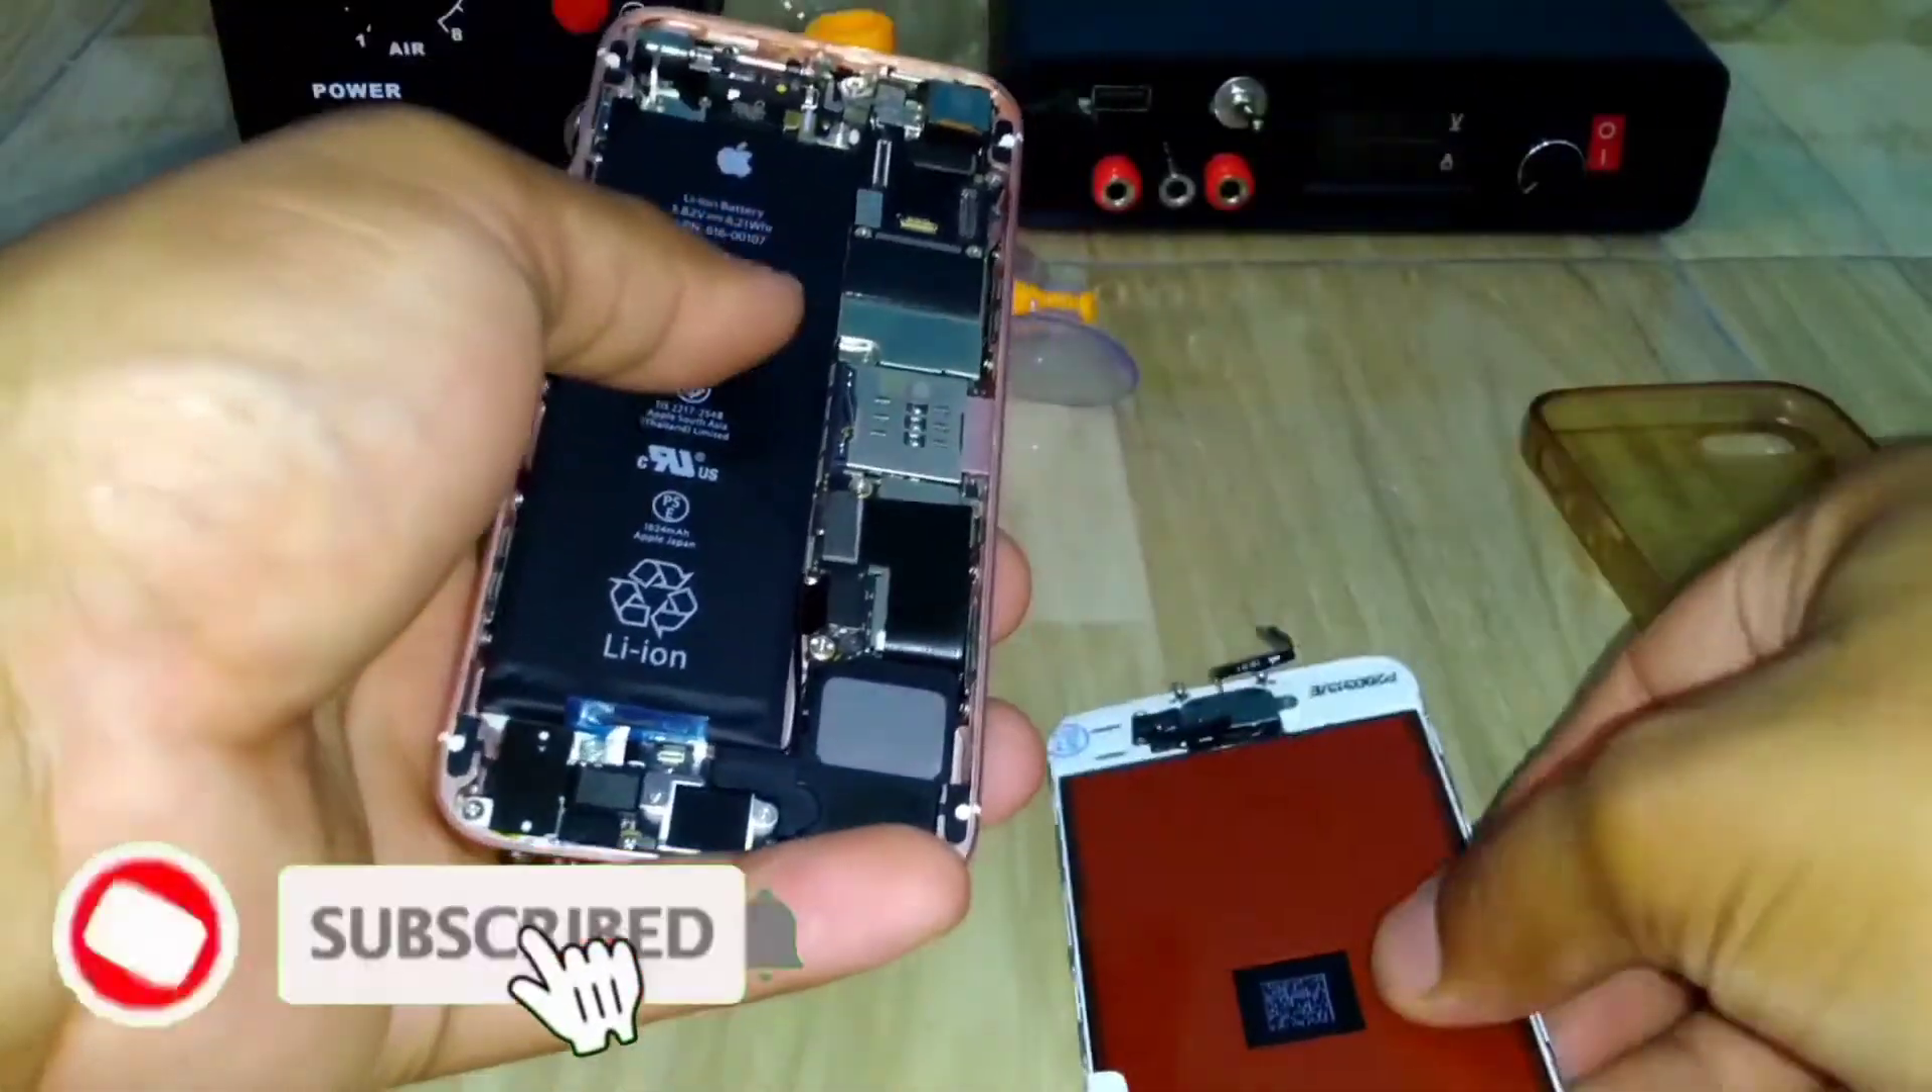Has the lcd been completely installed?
No.